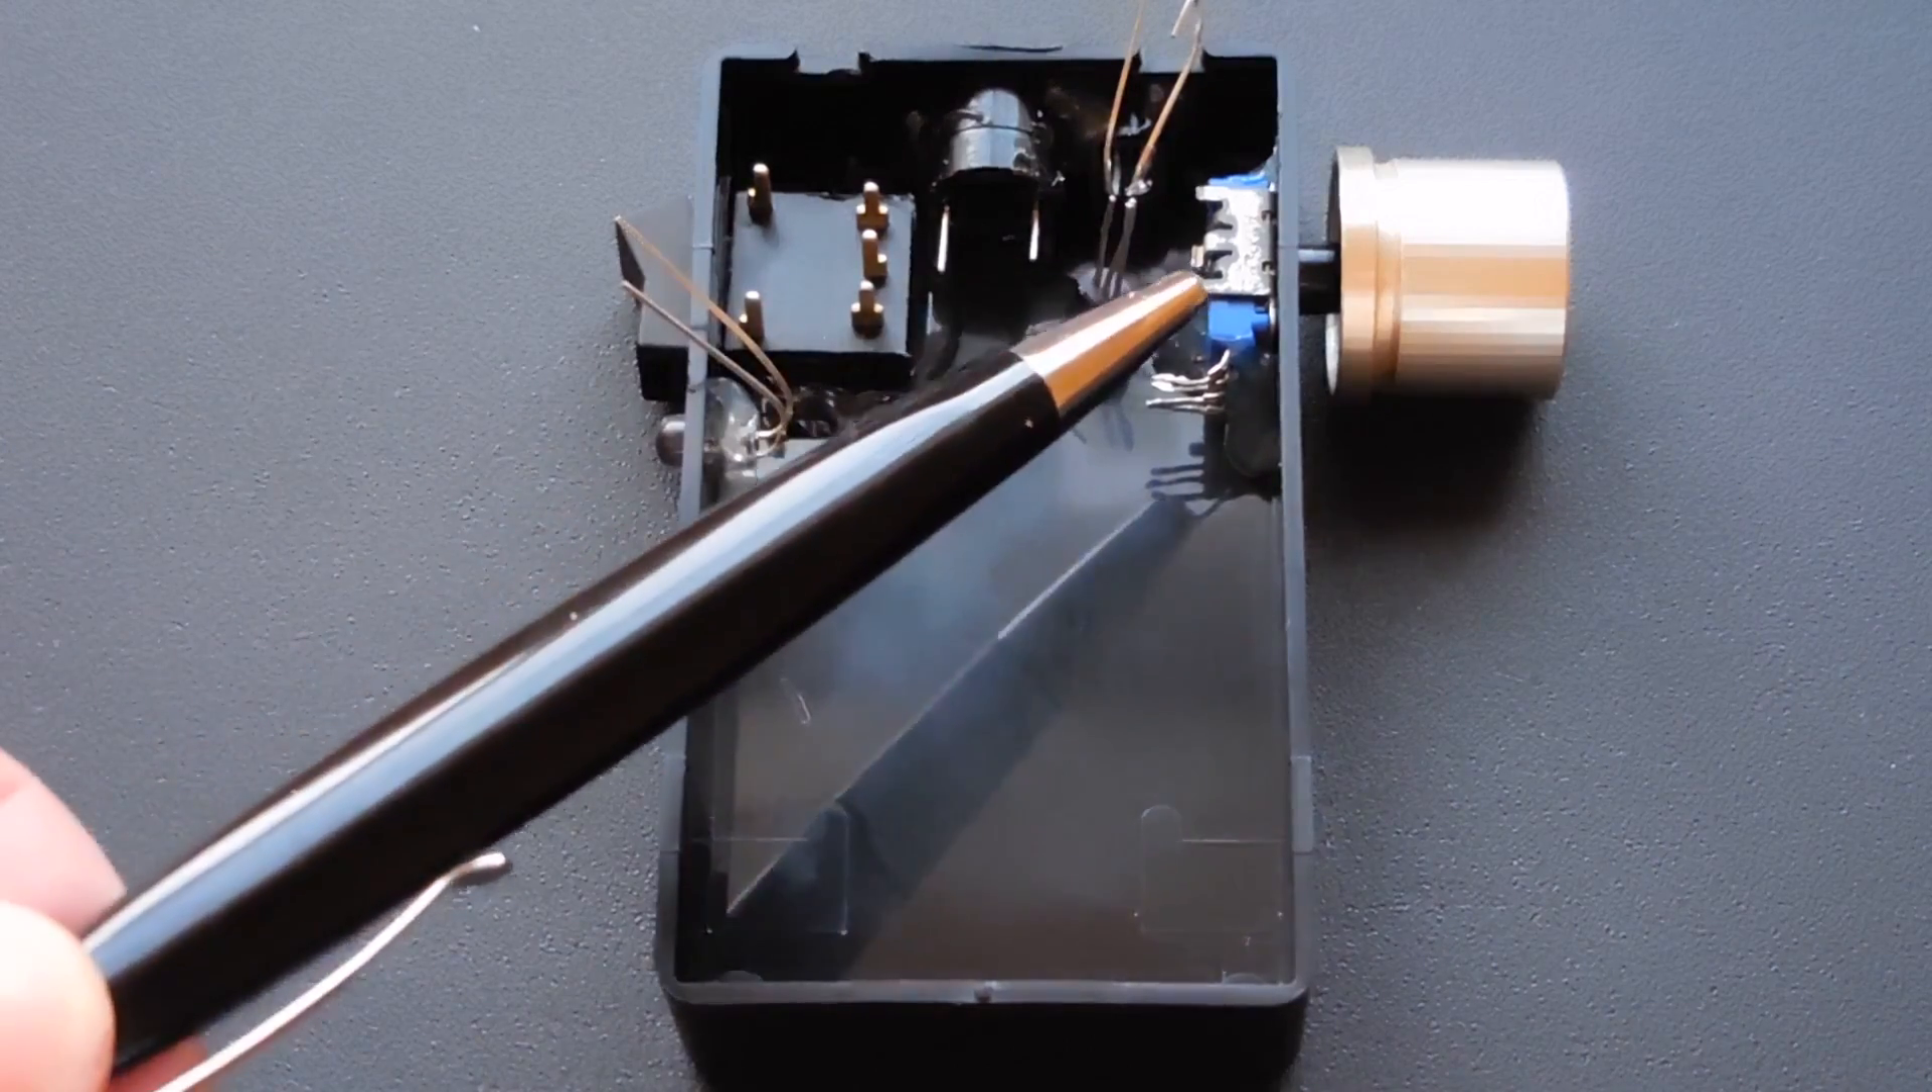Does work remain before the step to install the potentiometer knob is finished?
No.